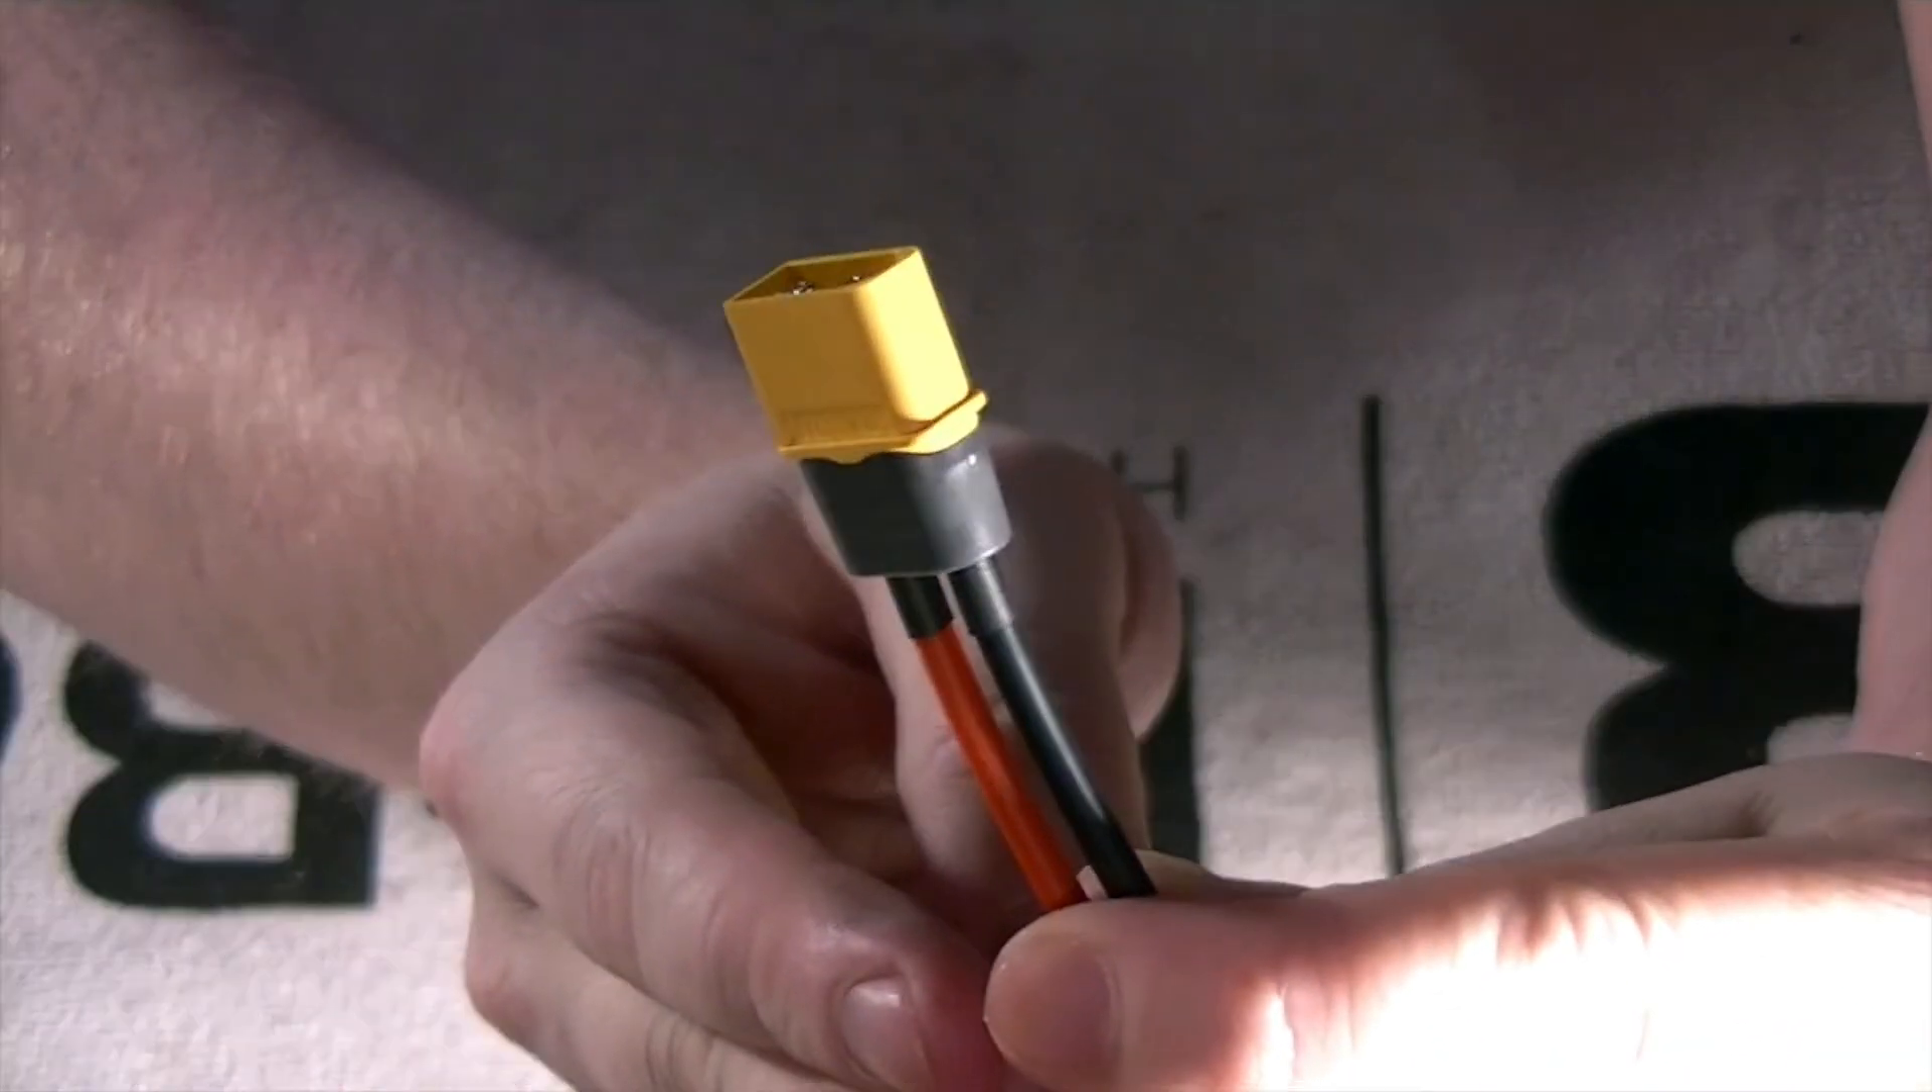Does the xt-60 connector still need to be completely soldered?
No.